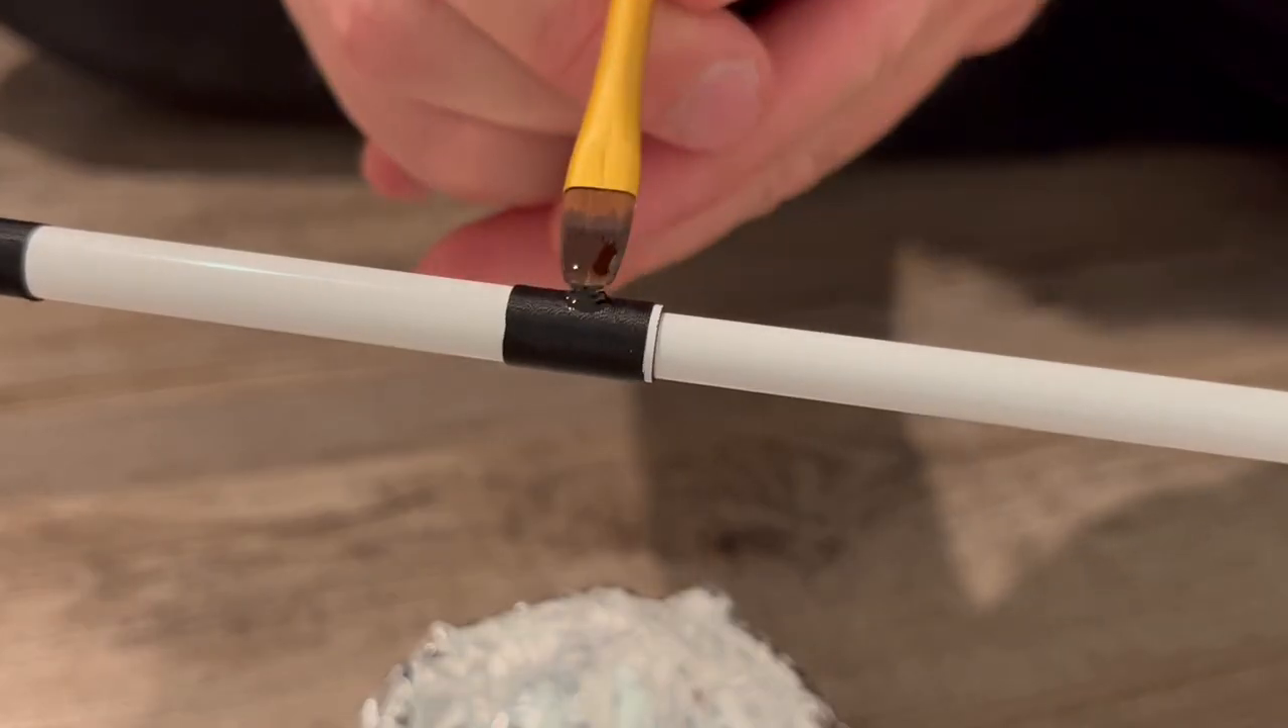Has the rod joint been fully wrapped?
Yes.